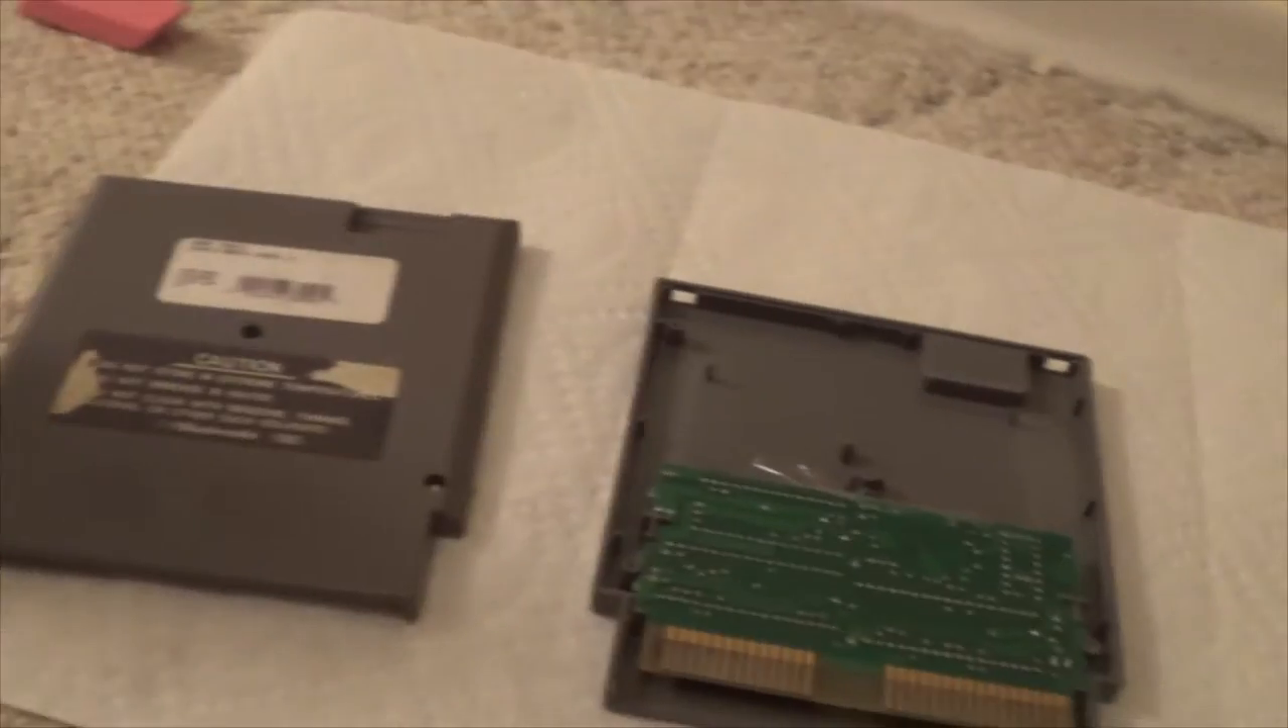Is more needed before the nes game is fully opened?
No.